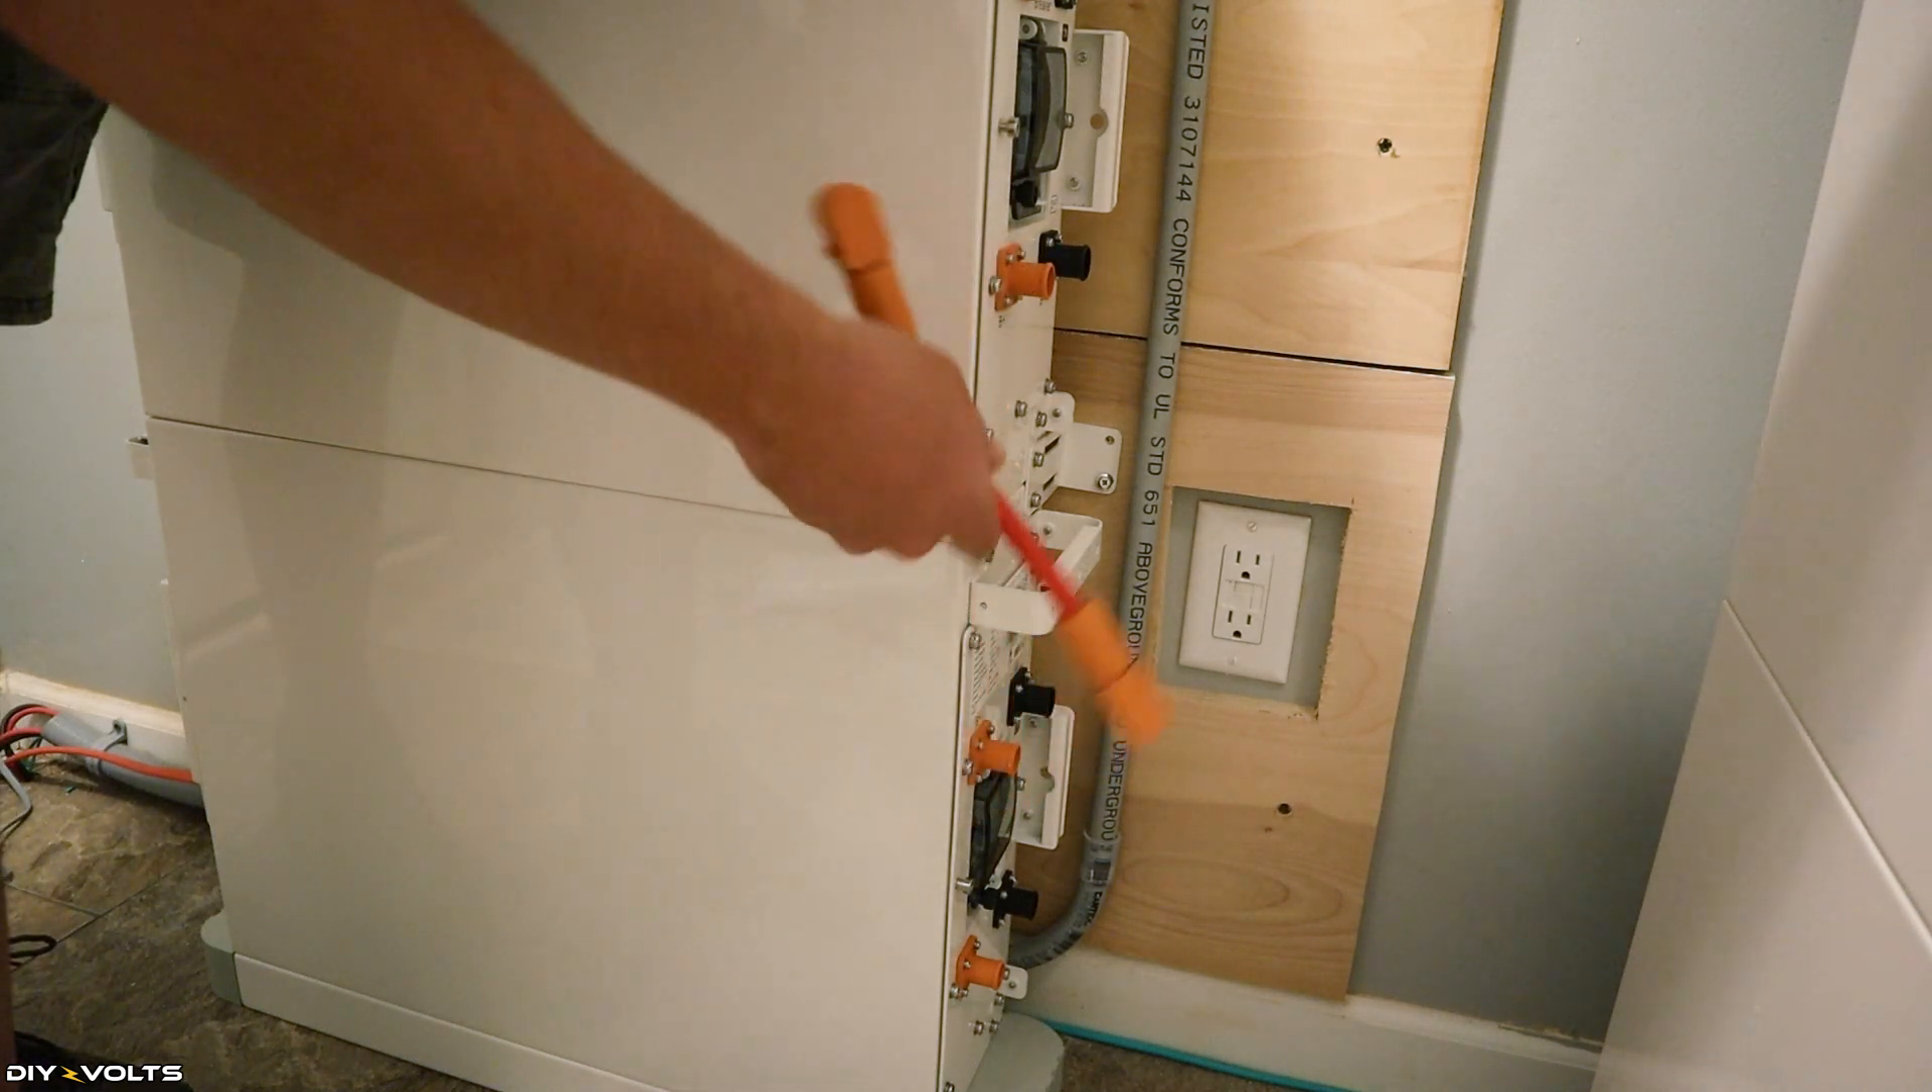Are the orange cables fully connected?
No.